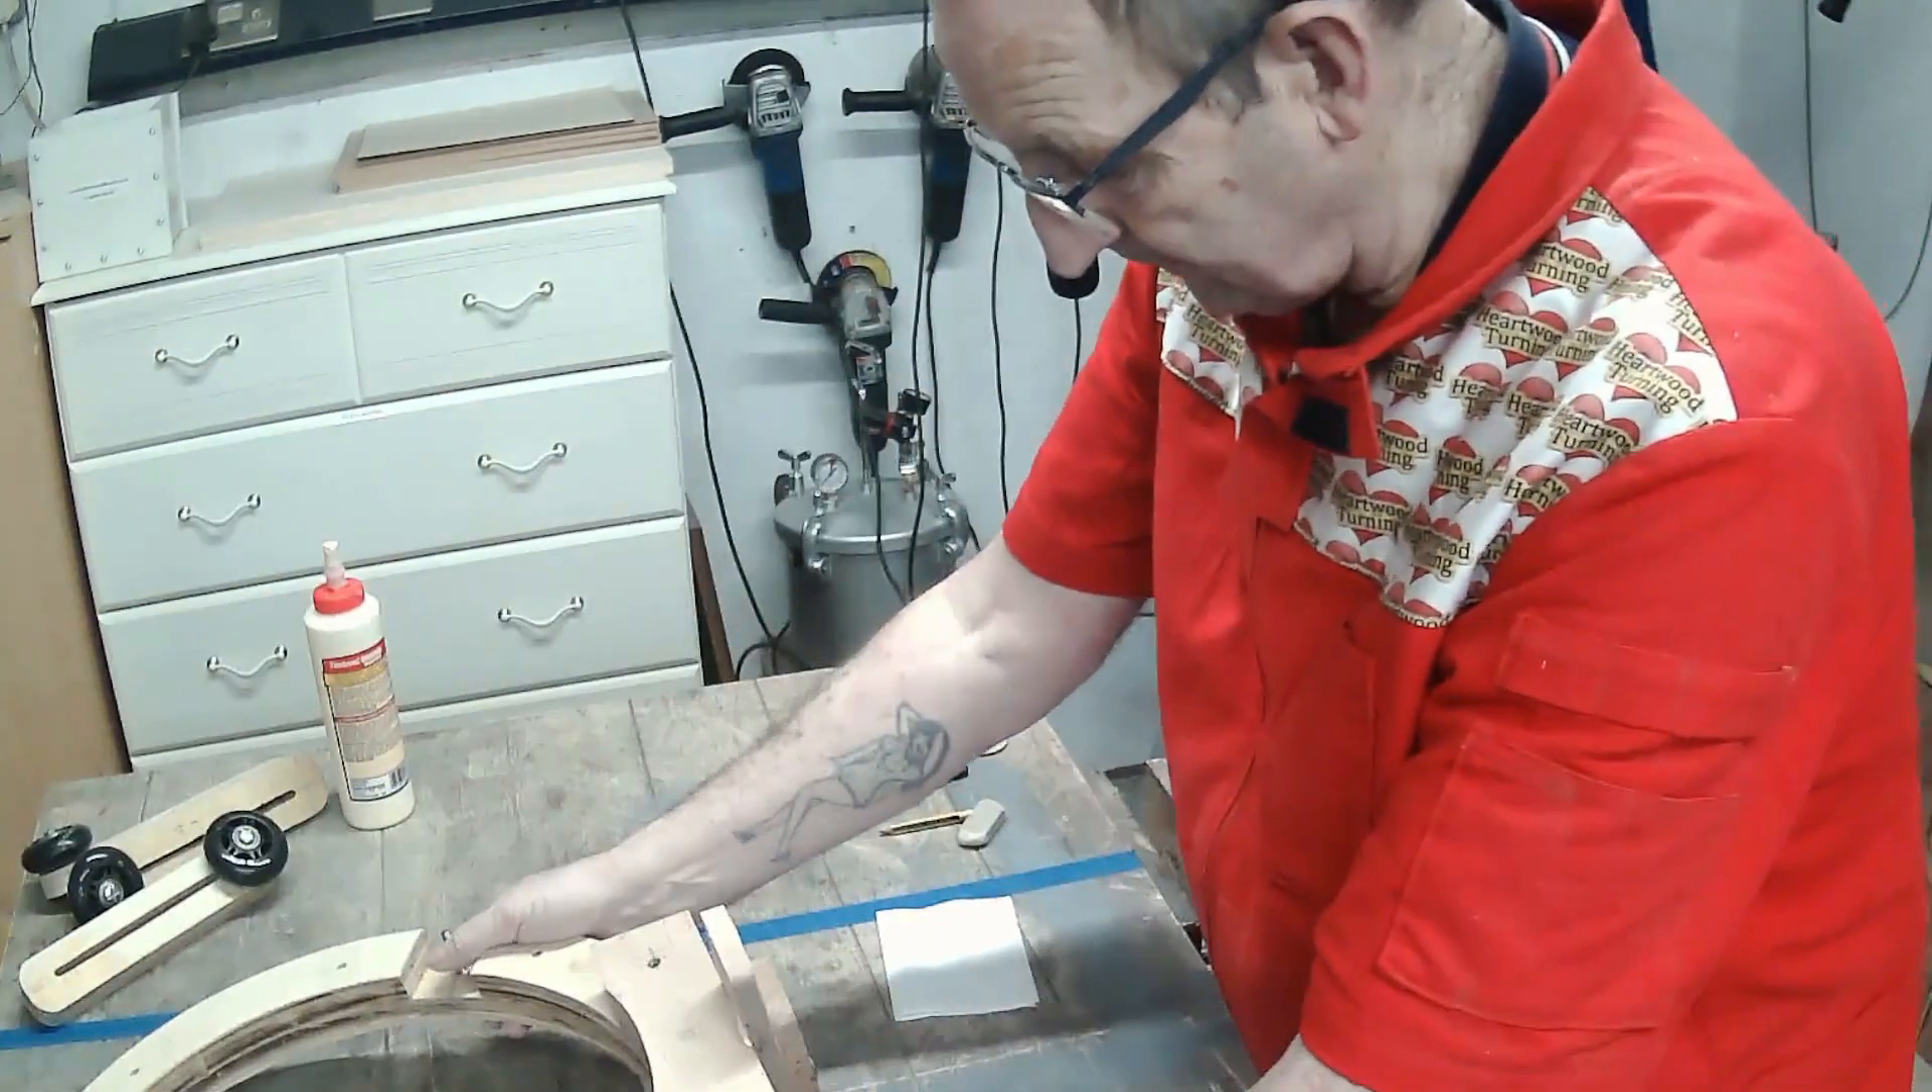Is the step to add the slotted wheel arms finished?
No.